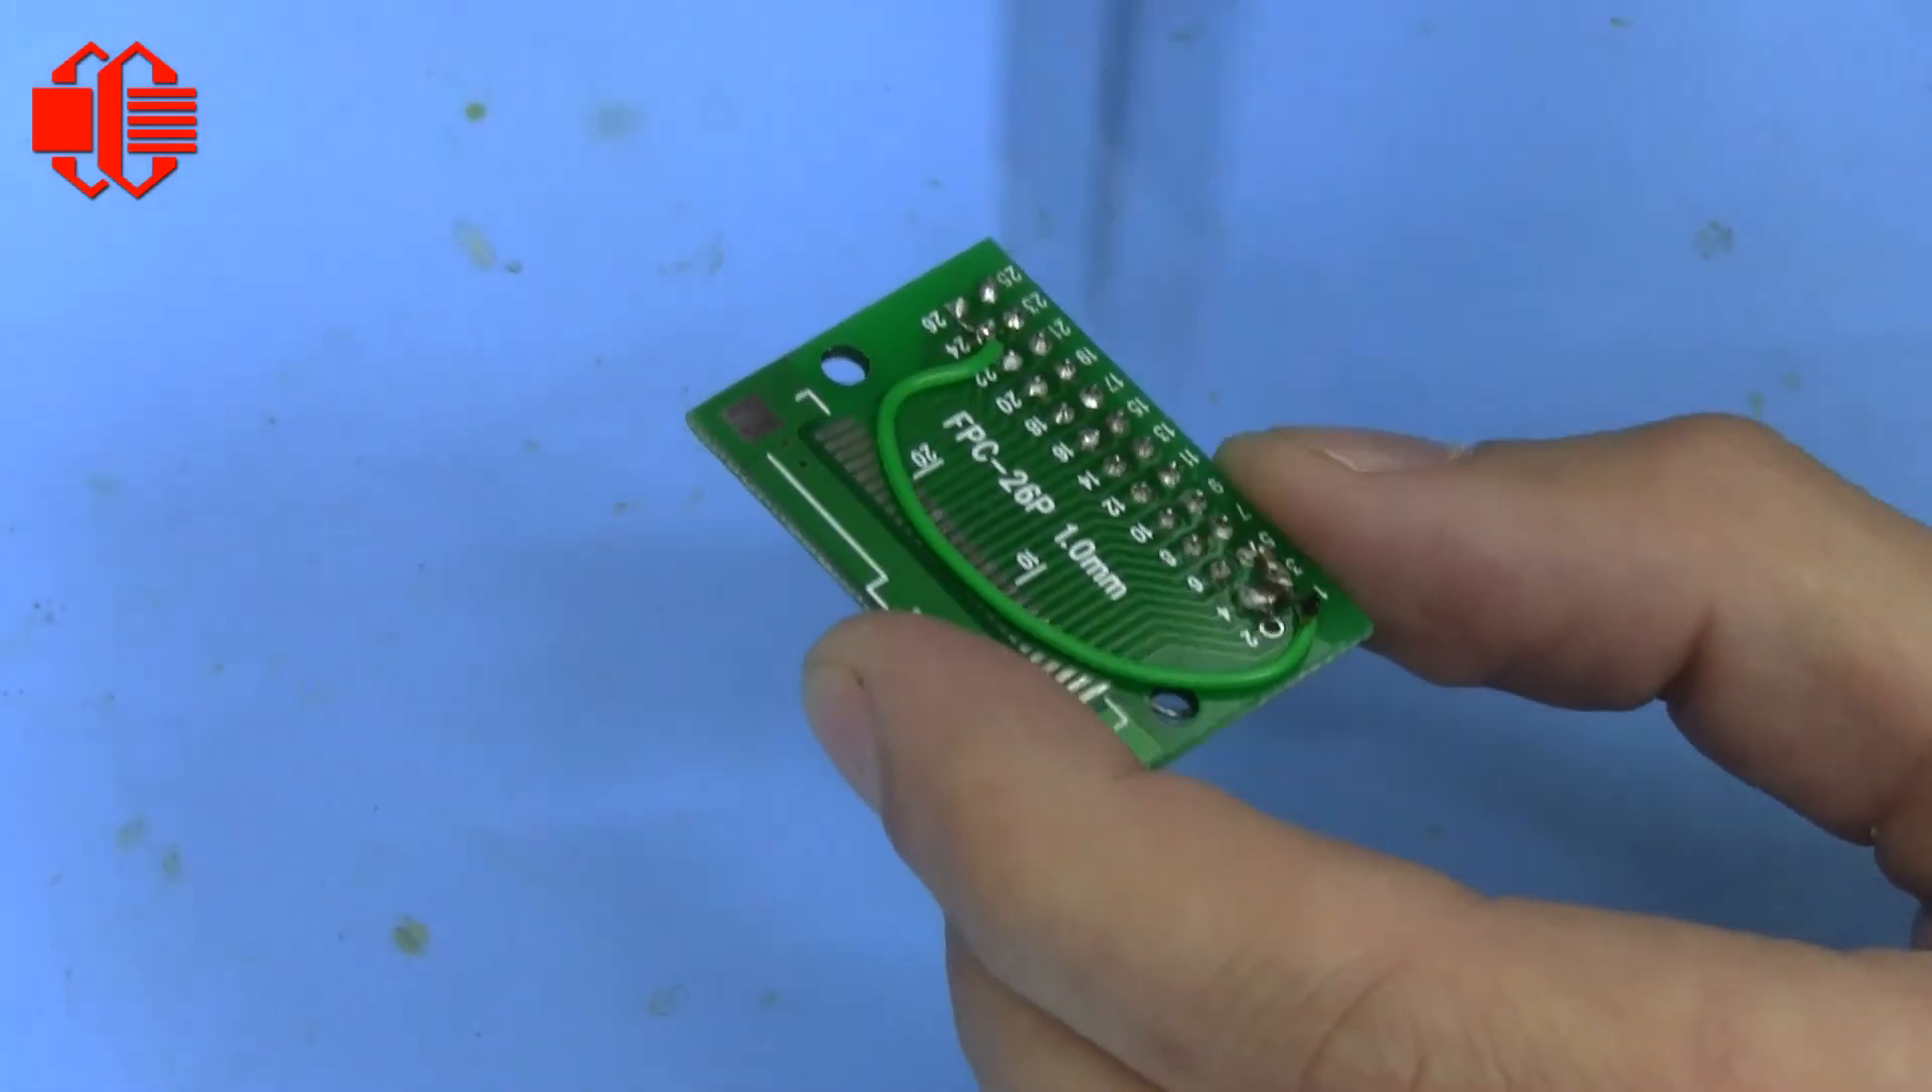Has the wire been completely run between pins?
Yes.